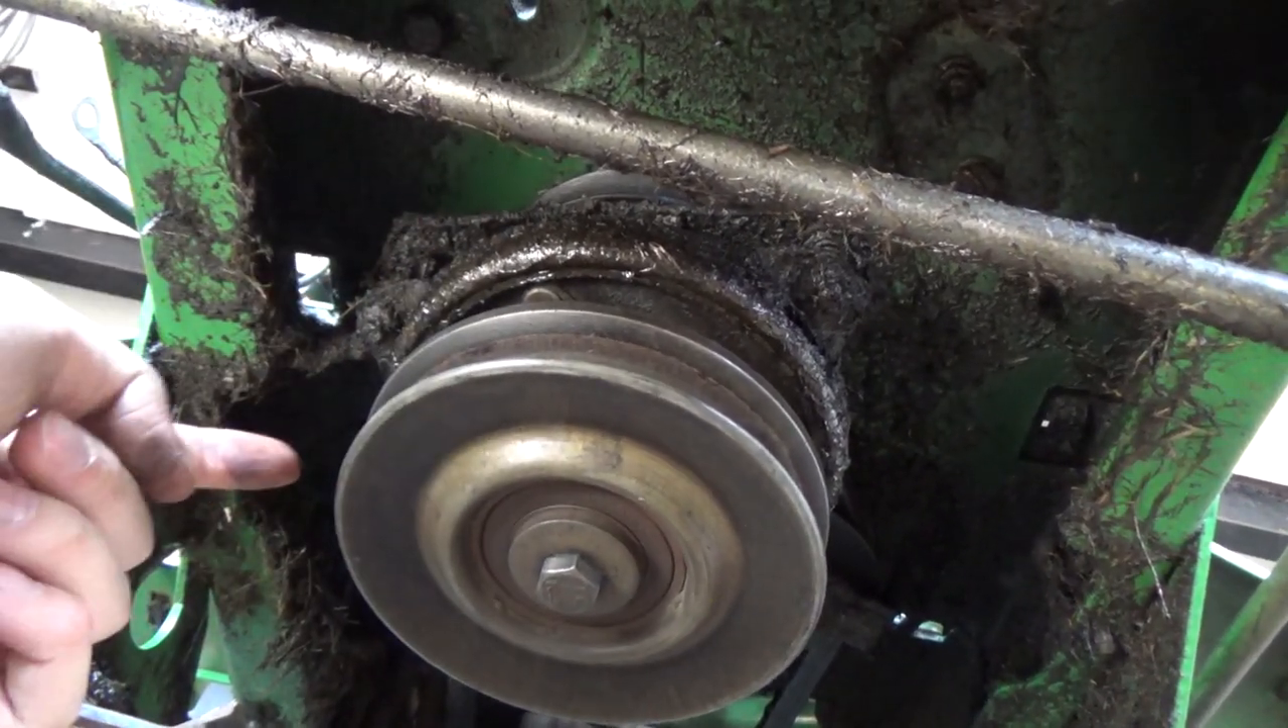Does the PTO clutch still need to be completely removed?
Yes.